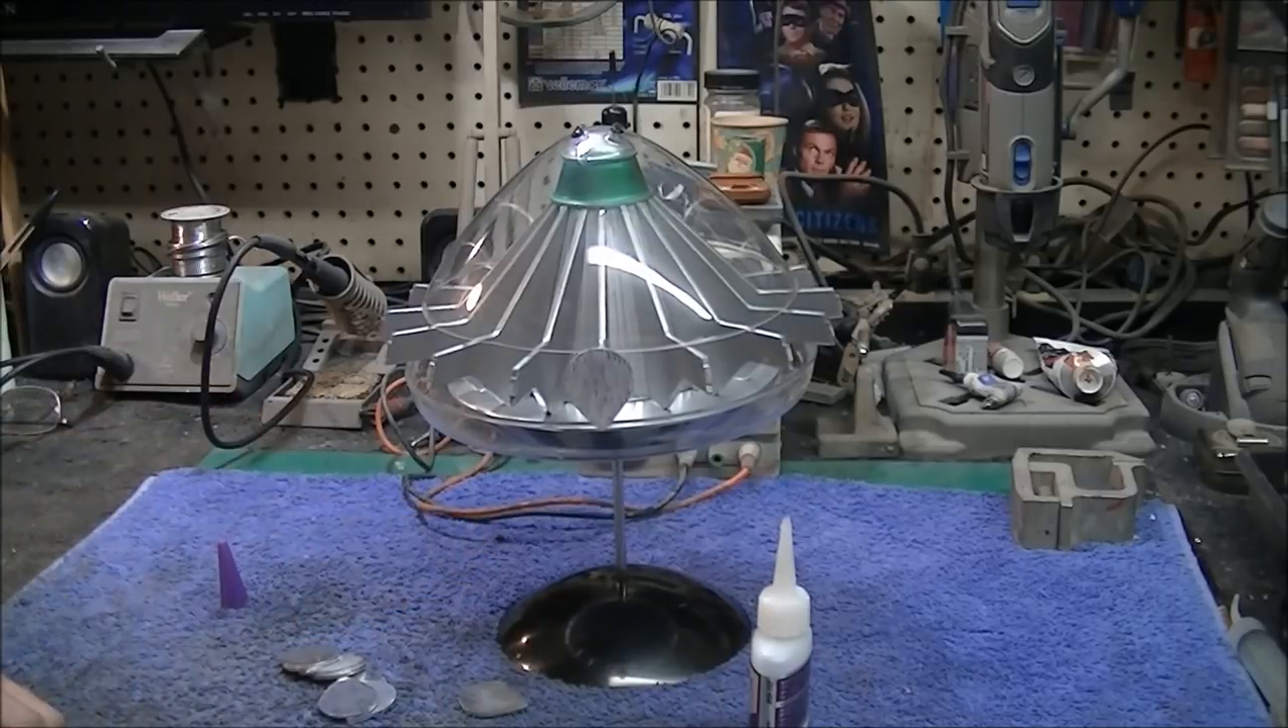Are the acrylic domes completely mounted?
Yes.